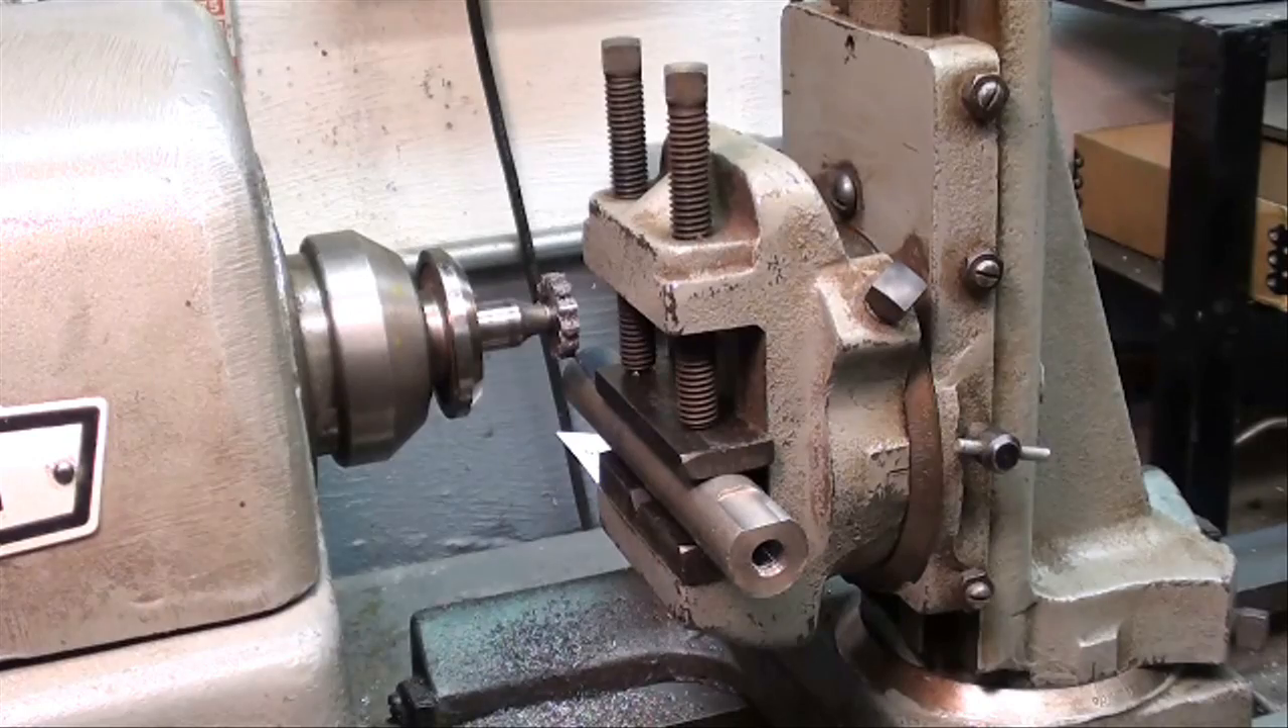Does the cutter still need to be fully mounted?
No.